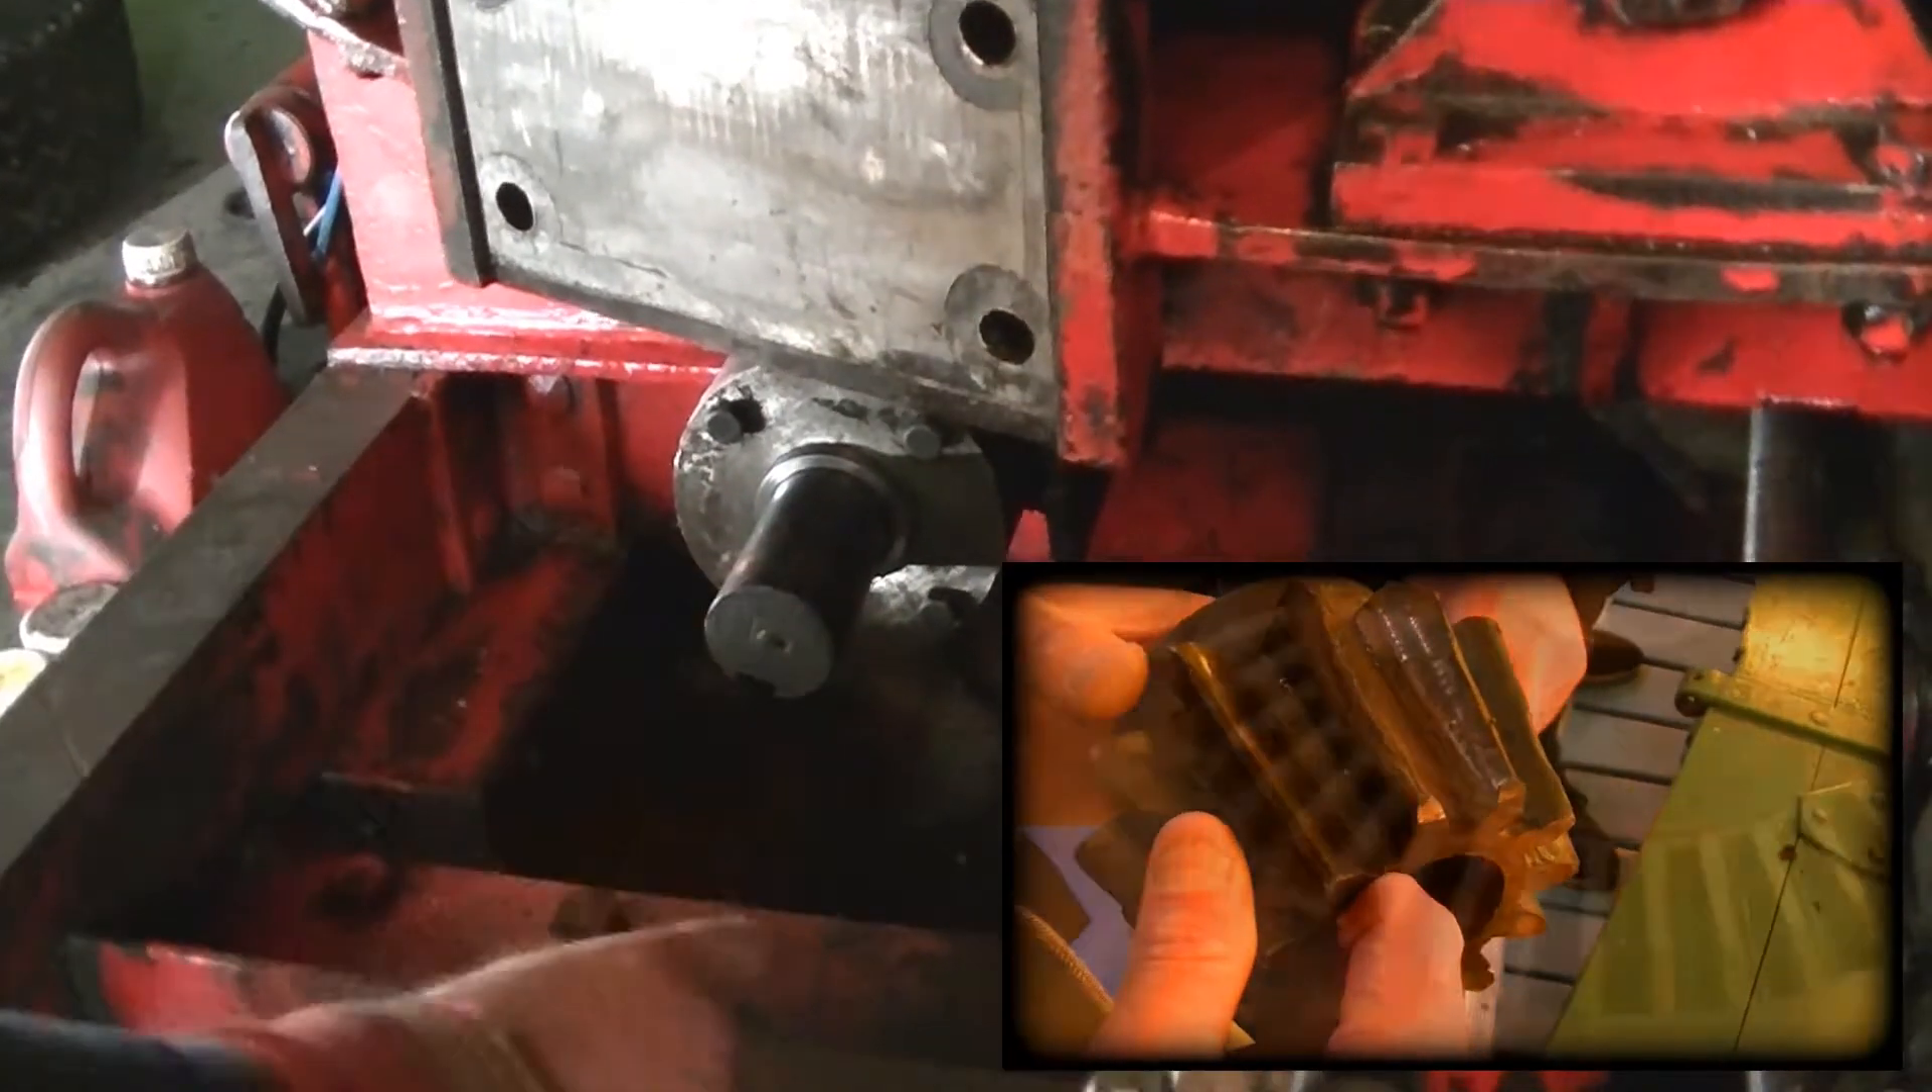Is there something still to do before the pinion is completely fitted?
Yes.